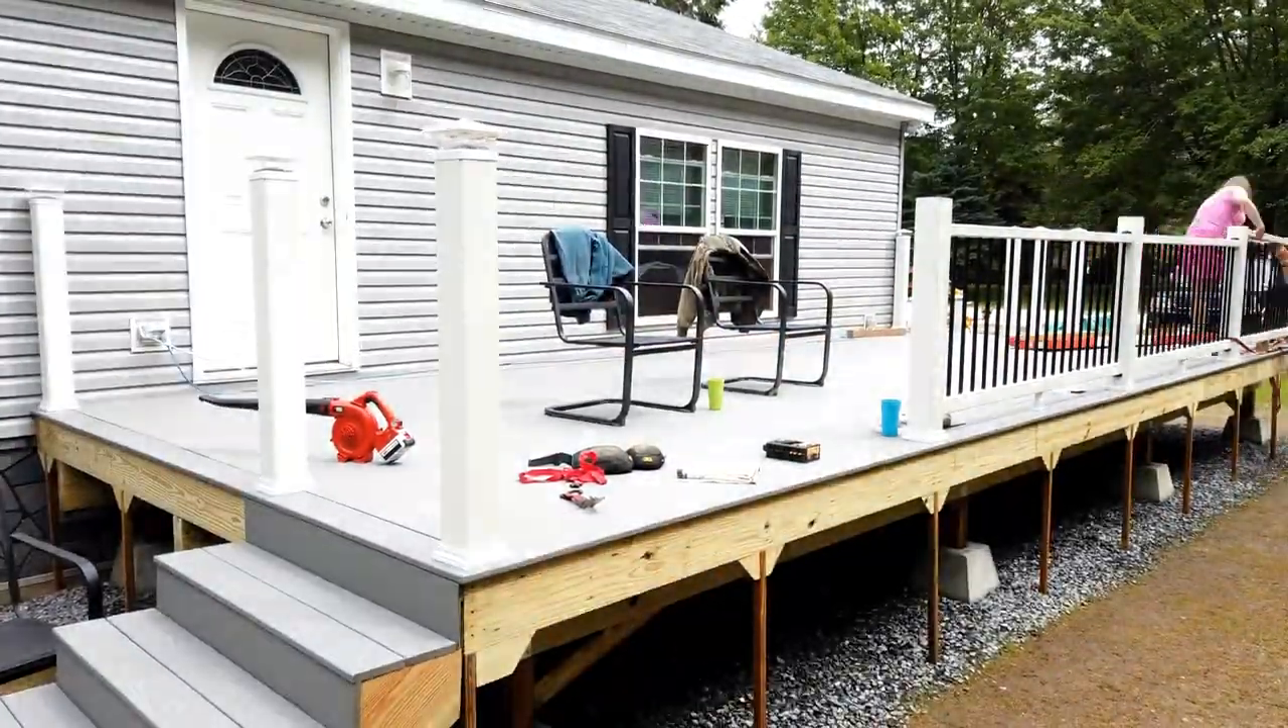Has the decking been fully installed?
Yes.